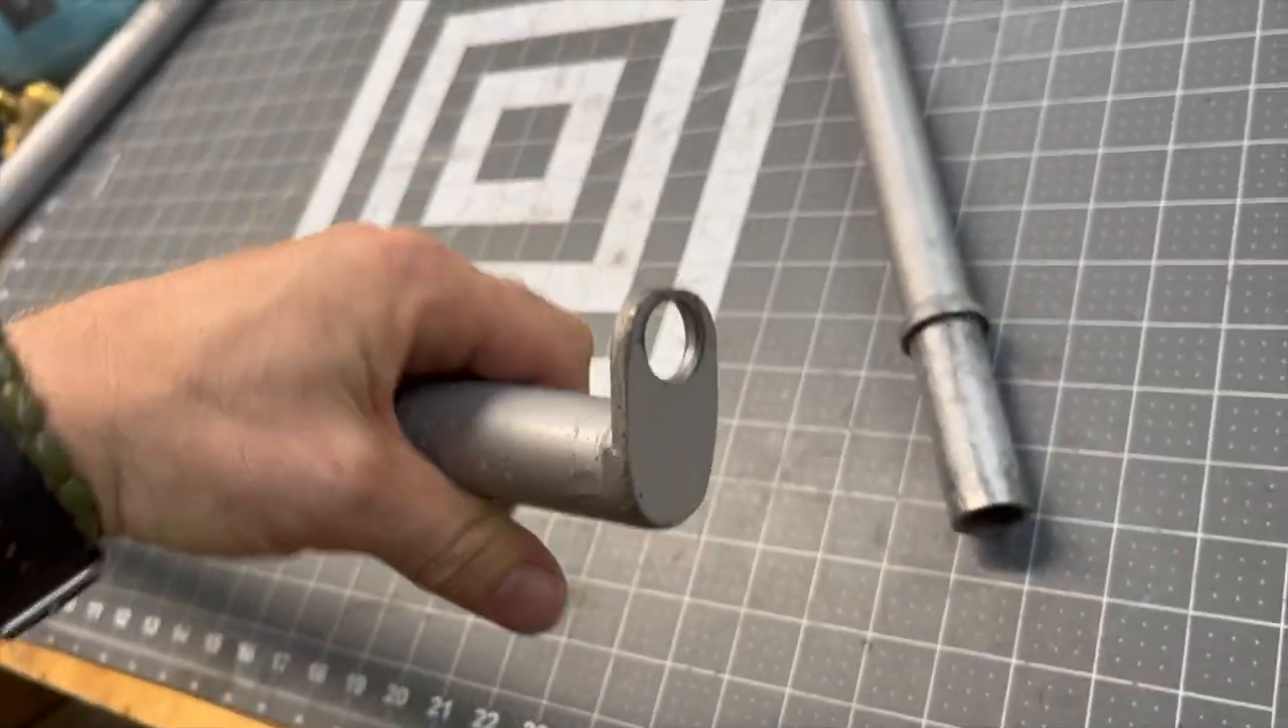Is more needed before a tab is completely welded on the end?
No.